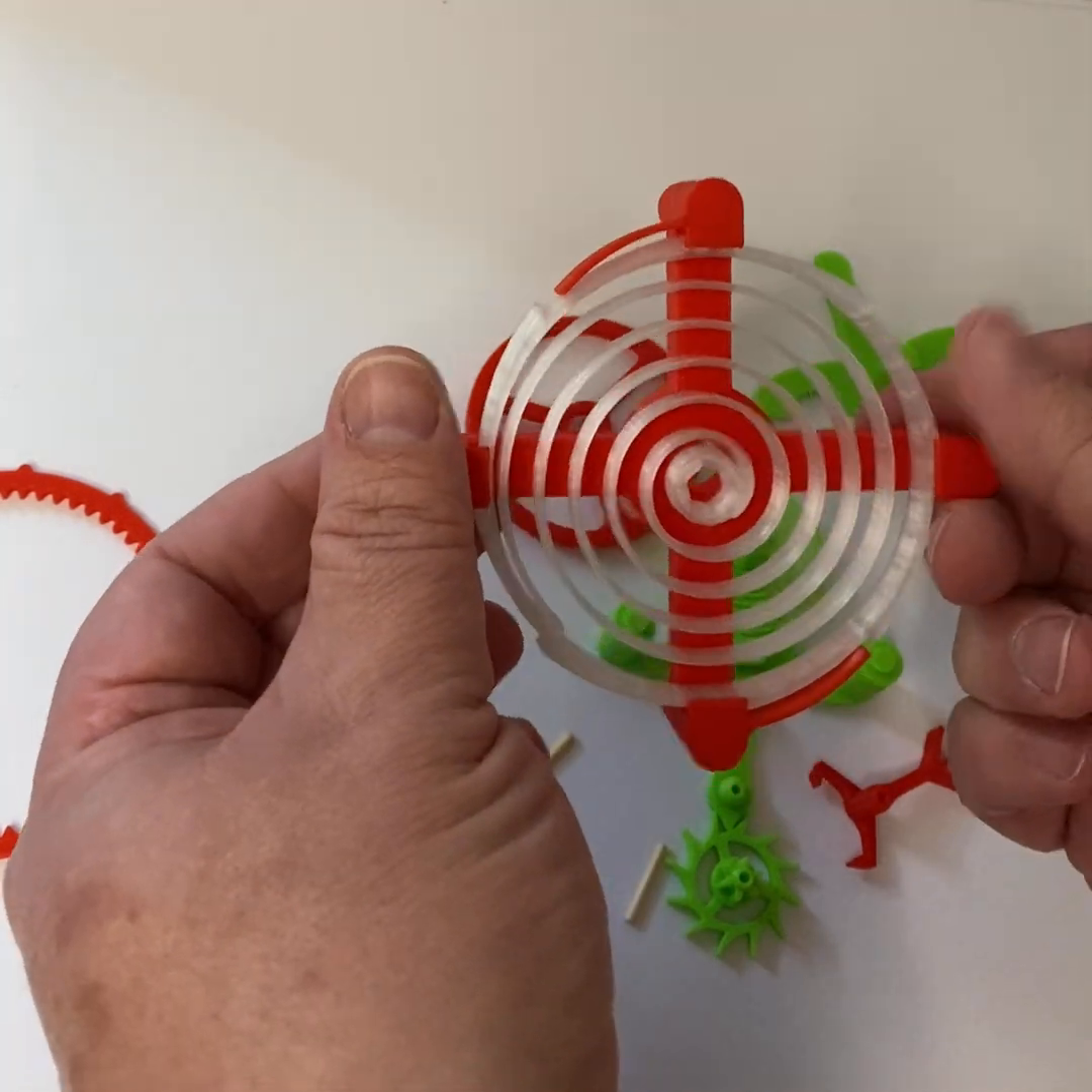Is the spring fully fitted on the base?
Yes.